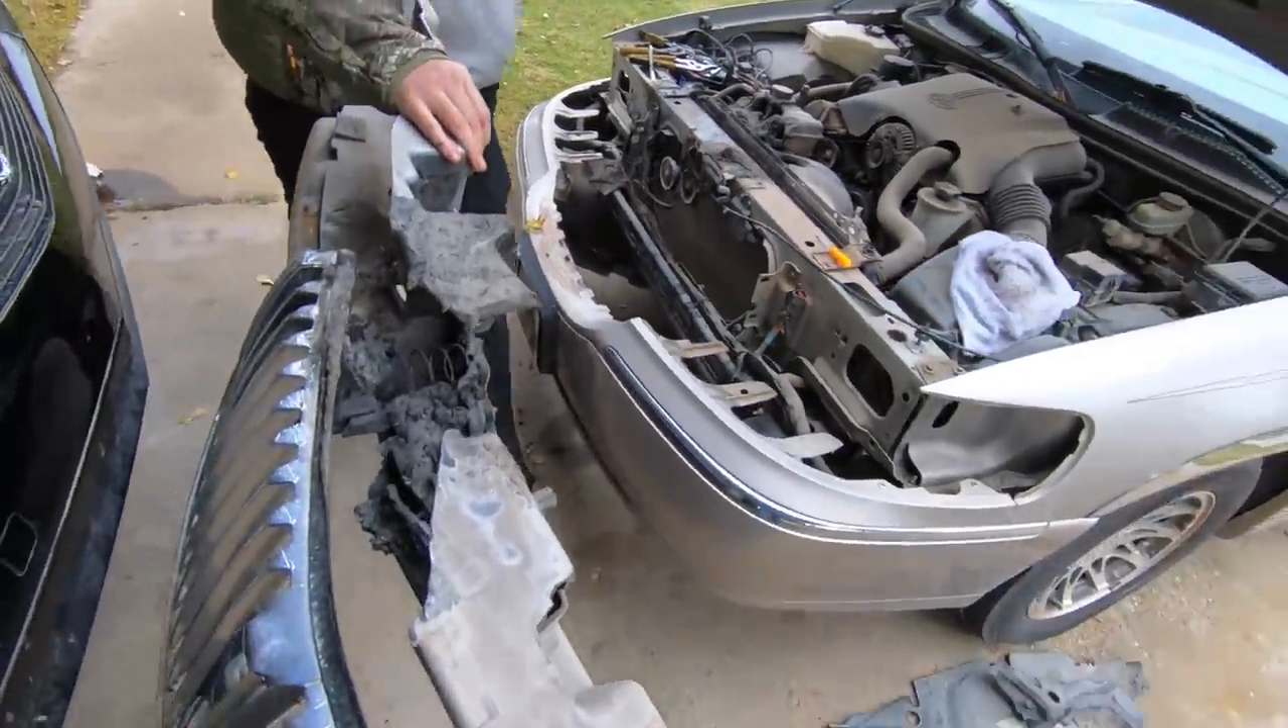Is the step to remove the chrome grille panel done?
Yes.